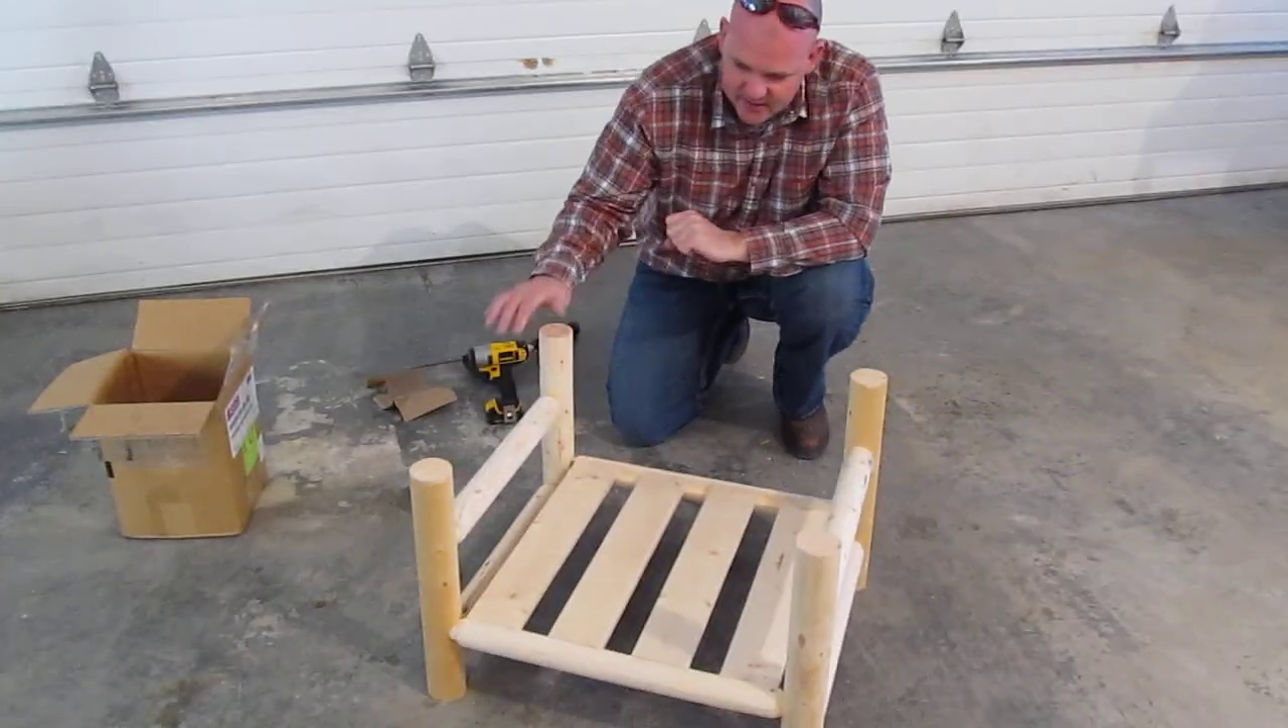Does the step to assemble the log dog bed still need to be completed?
No.